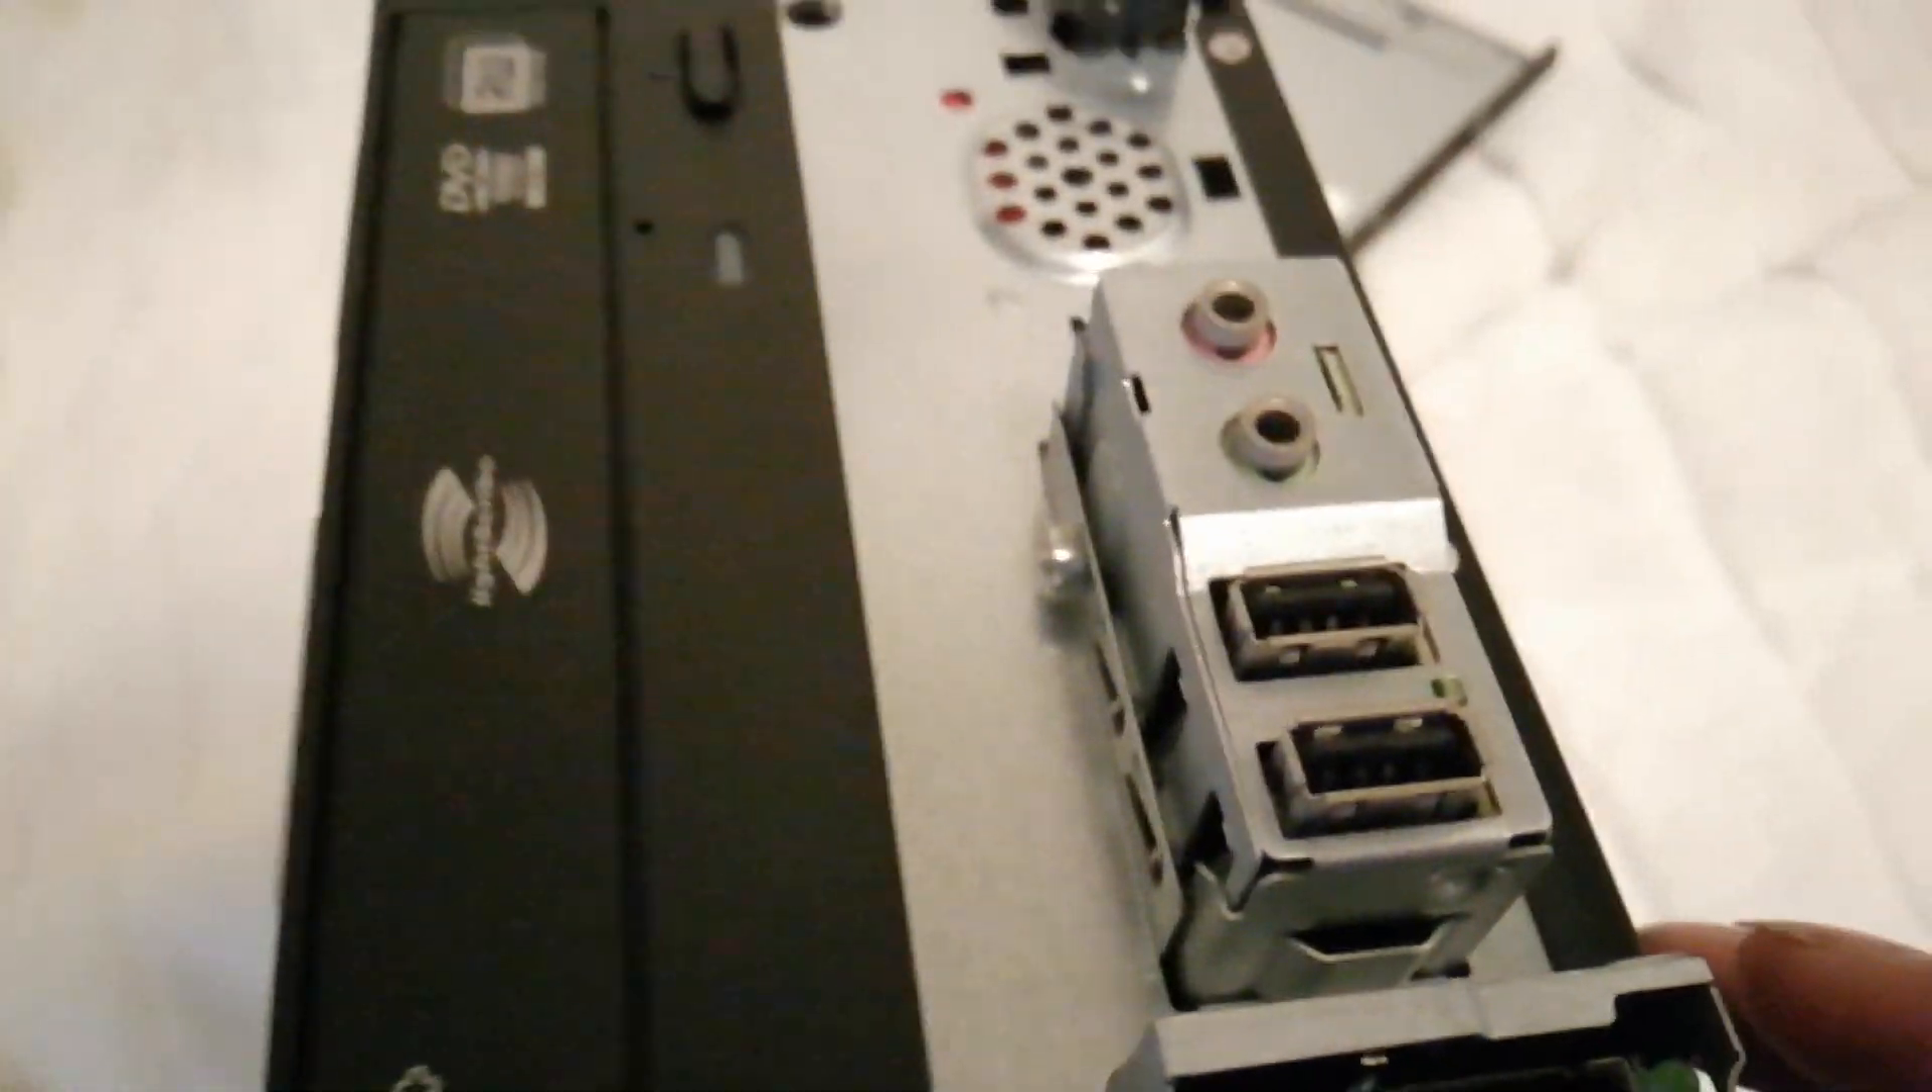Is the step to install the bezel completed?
No.